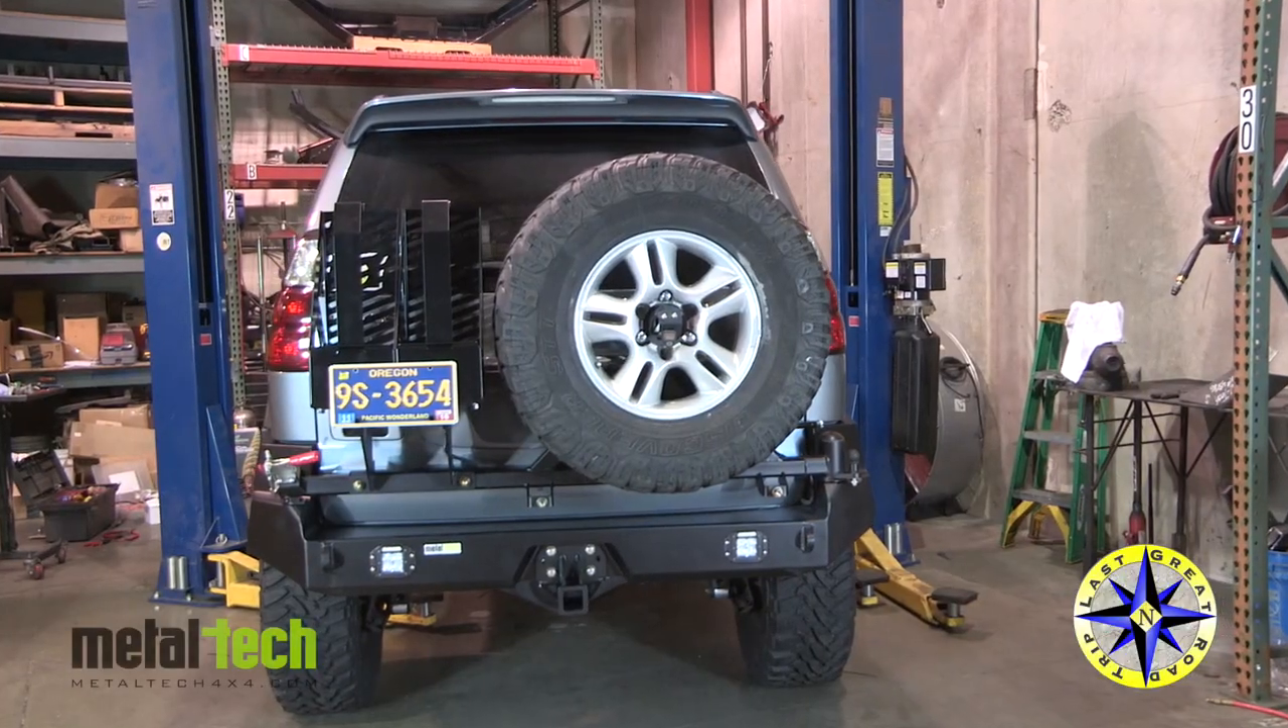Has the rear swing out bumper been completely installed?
Yes.